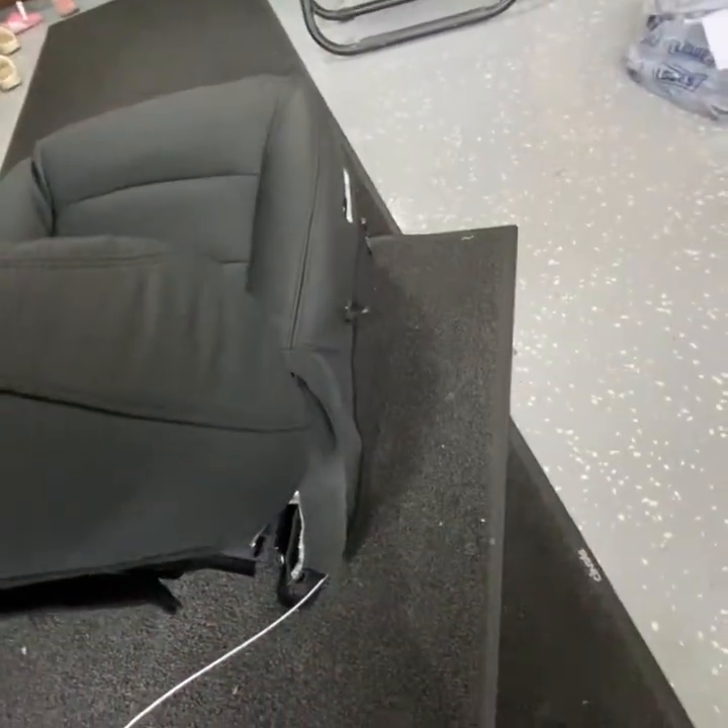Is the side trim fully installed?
No.